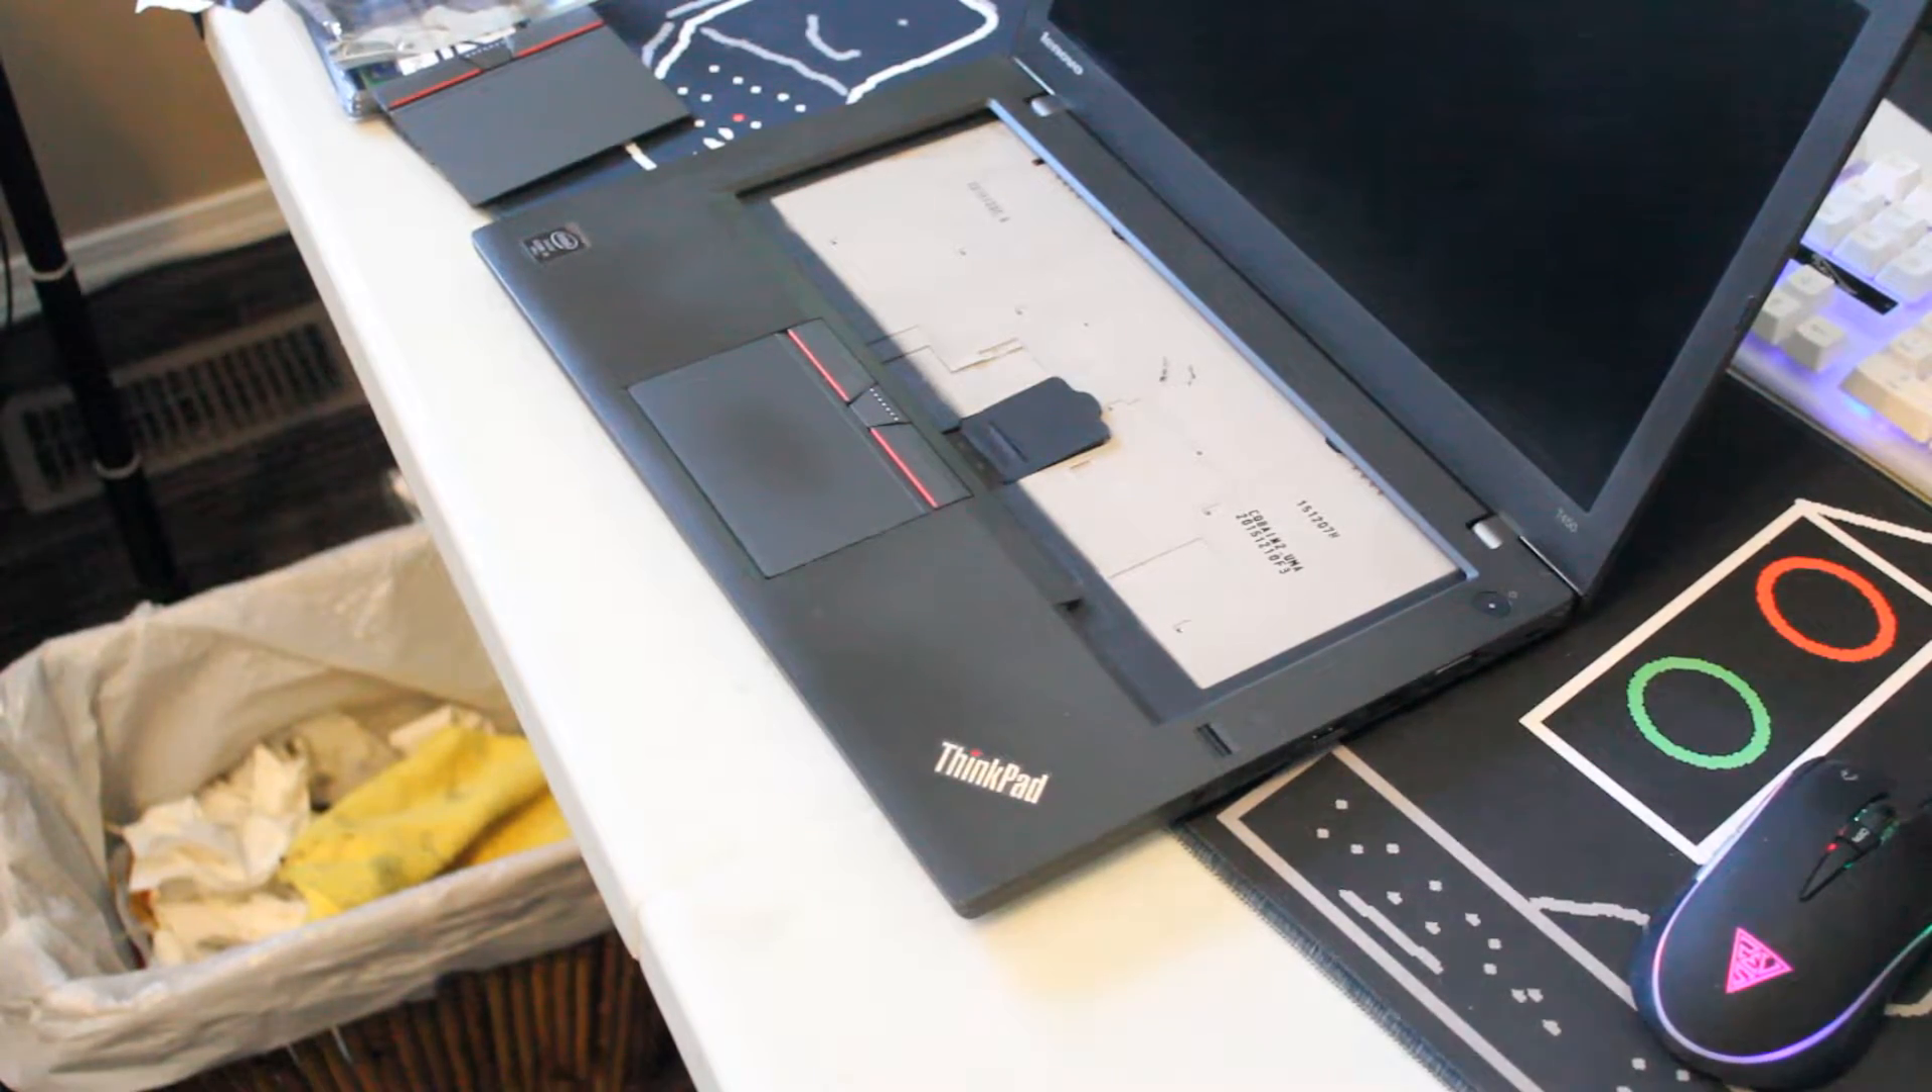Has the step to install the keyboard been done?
No.